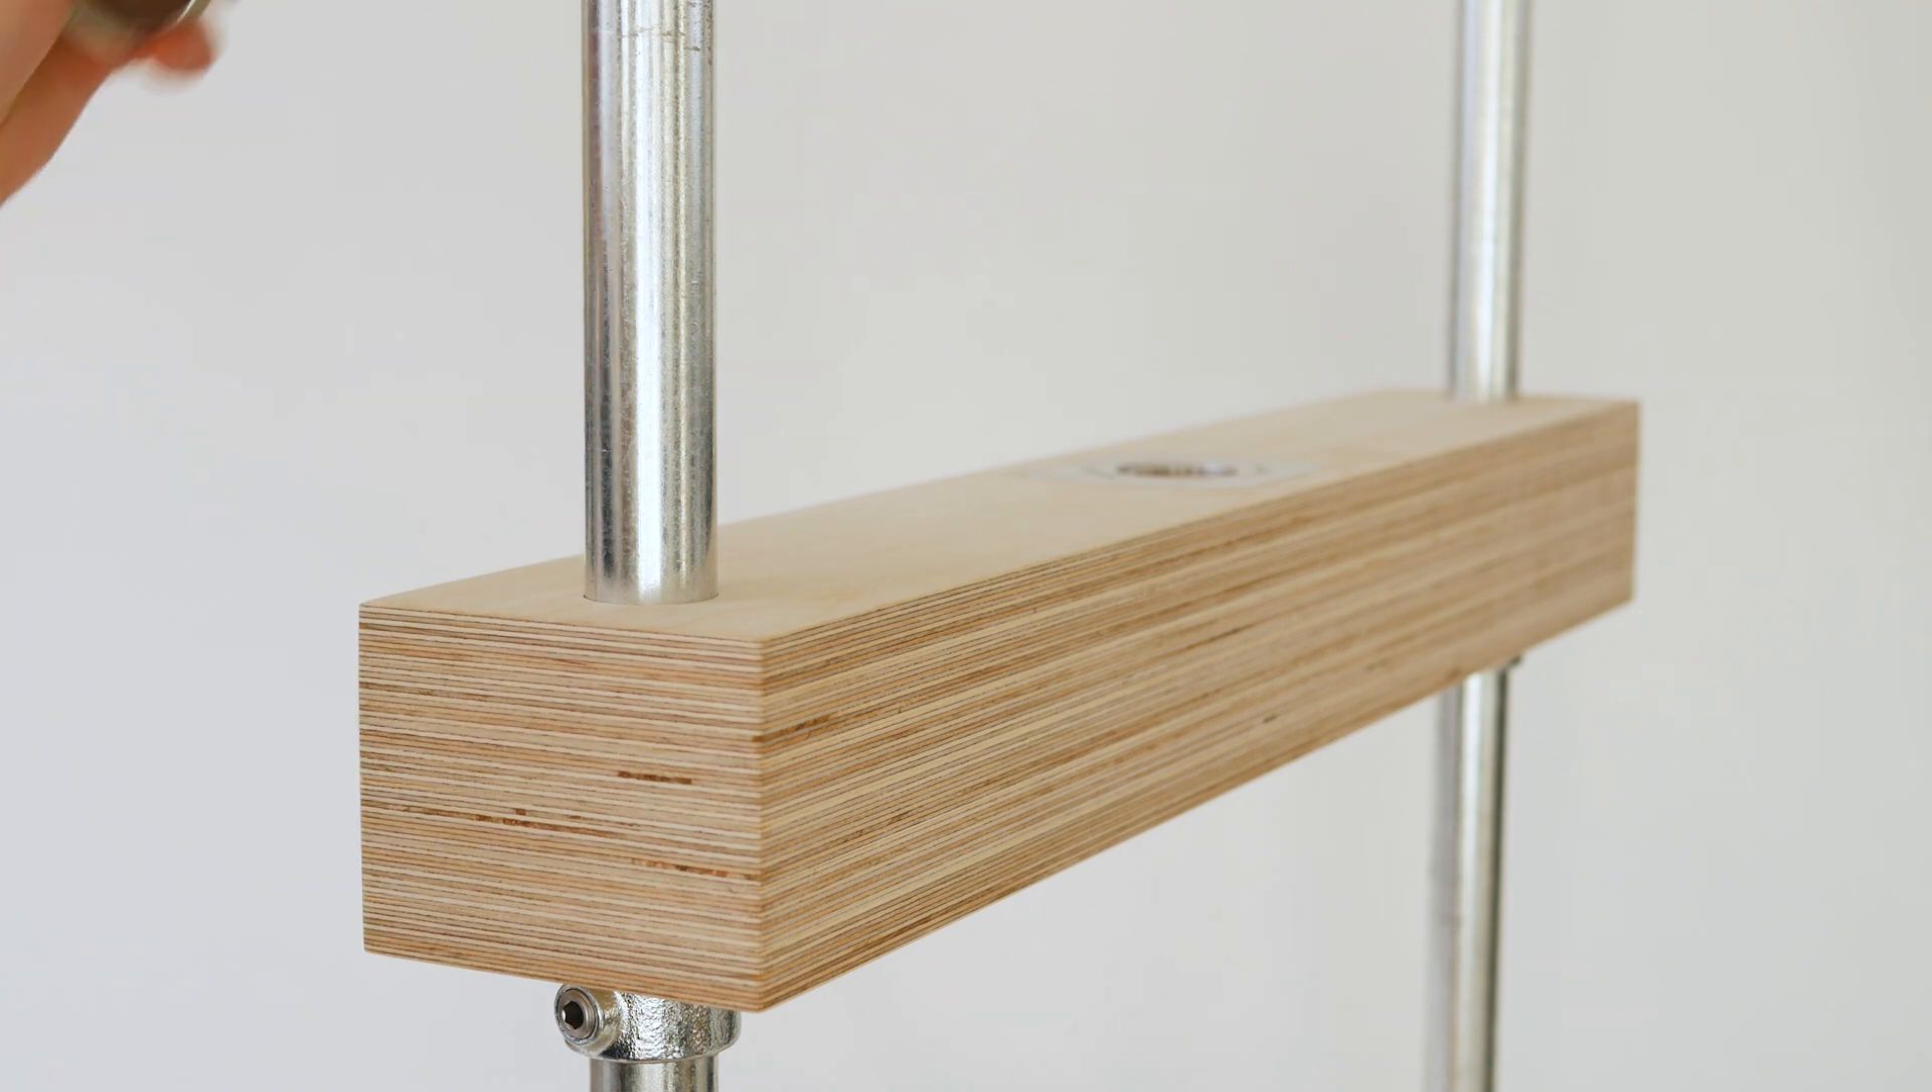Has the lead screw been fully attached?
No.